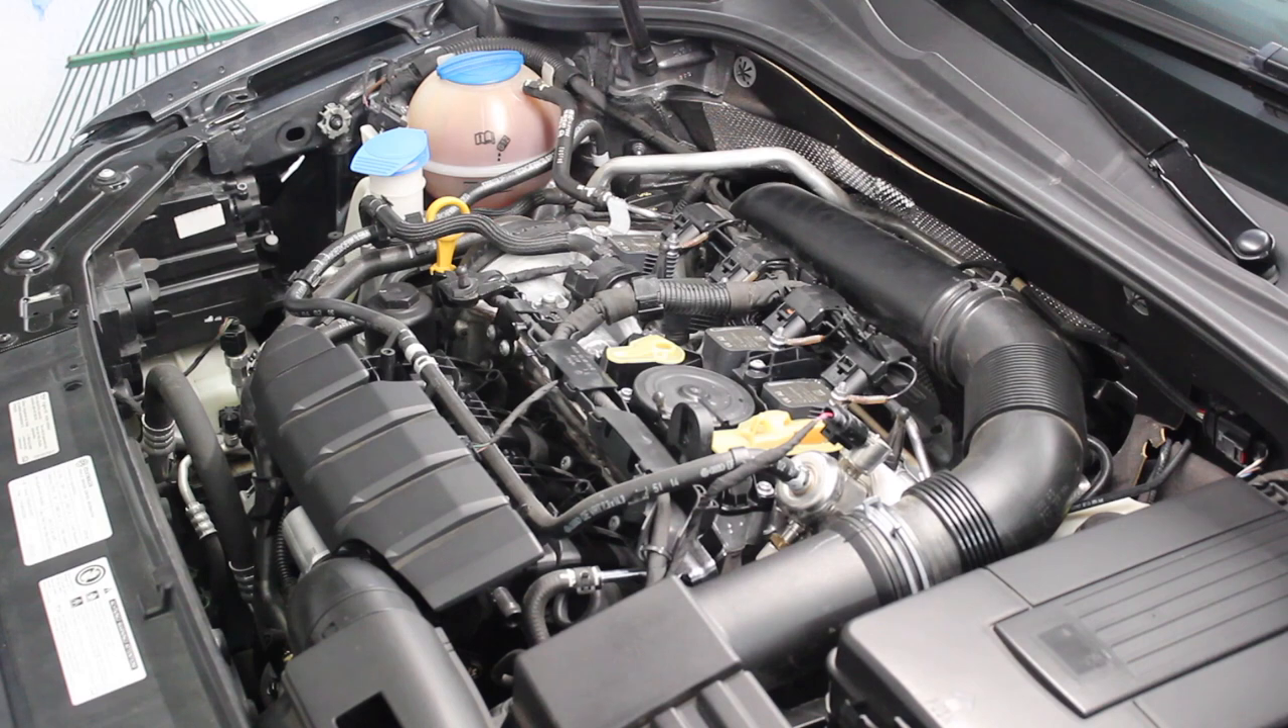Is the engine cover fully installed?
No.